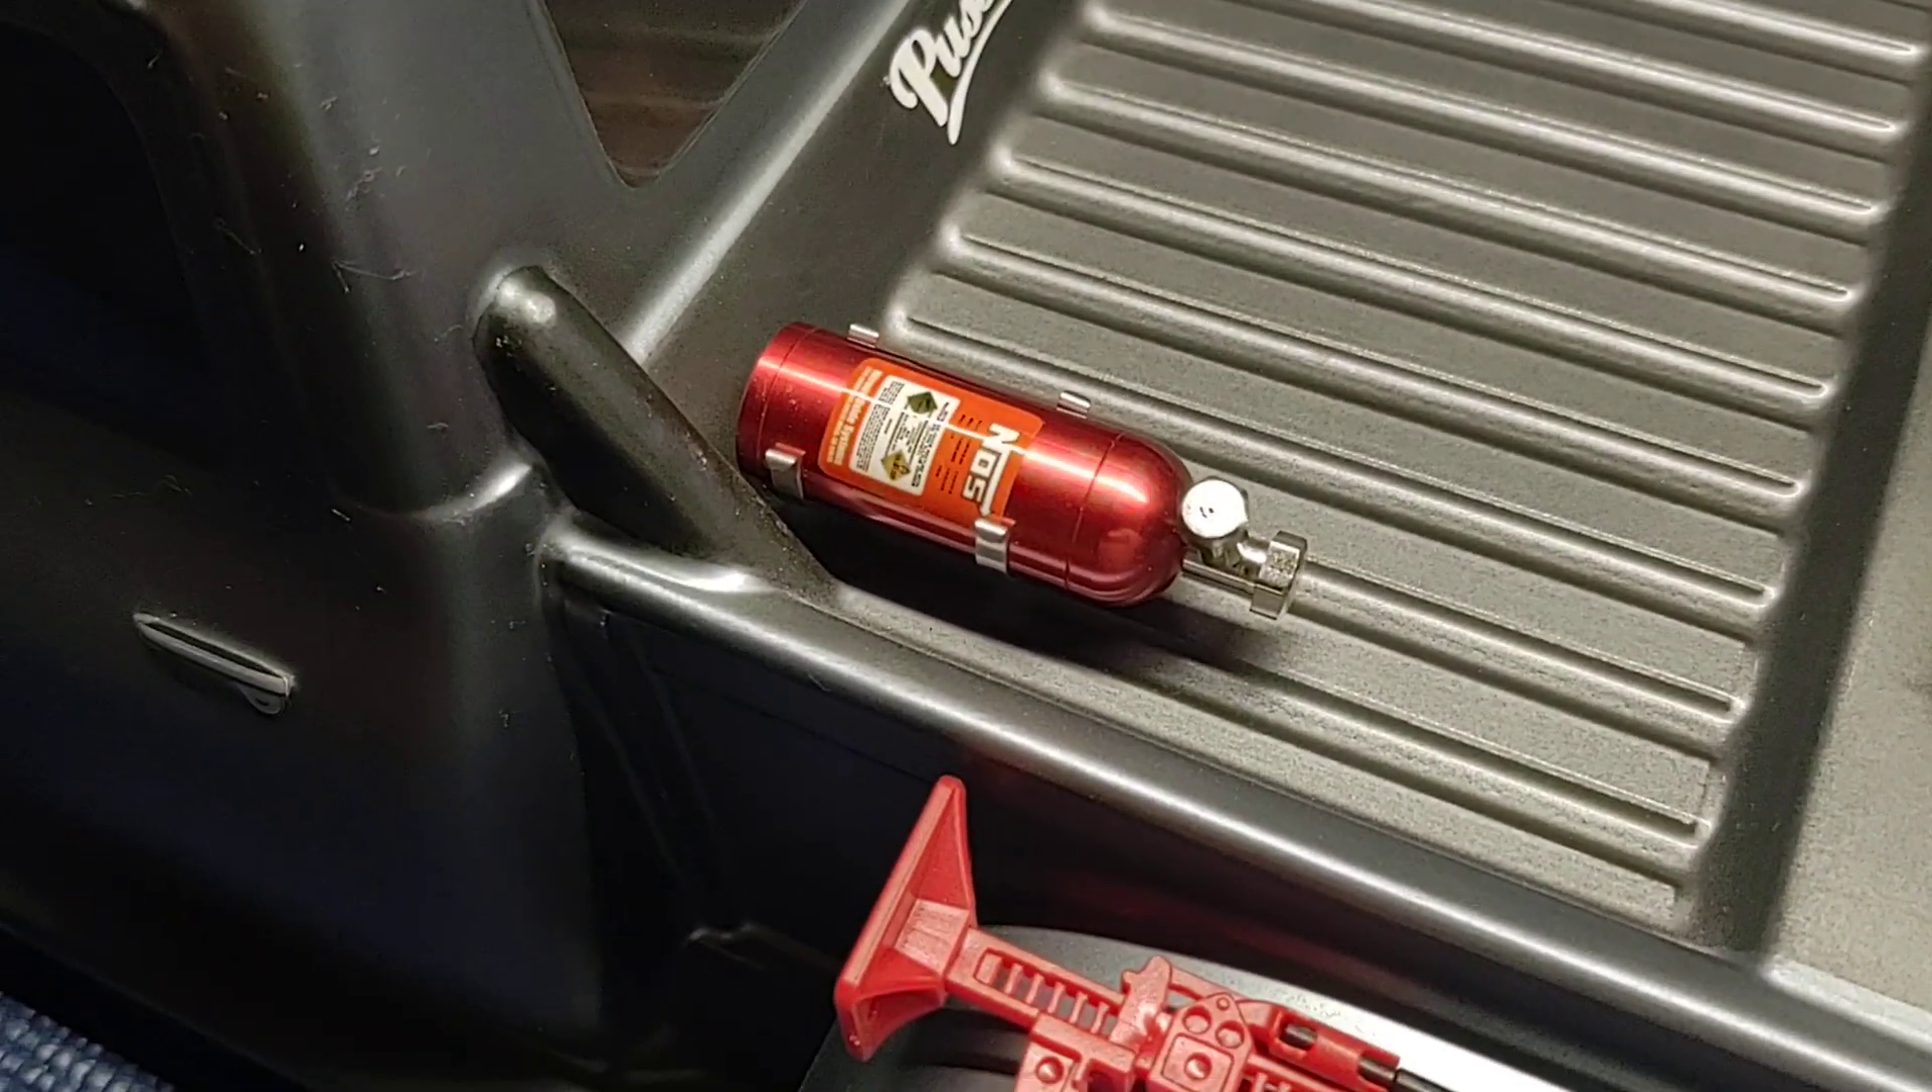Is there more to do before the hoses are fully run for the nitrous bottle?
Yes.